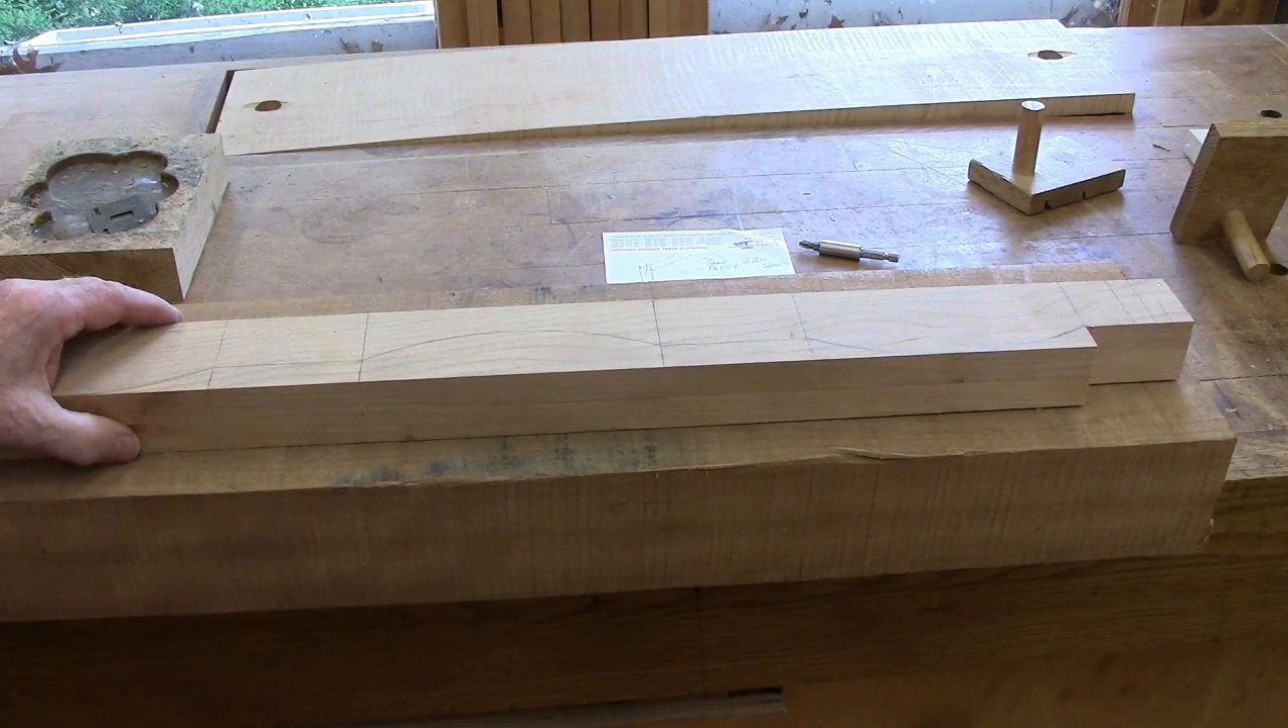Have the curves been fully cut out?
No.